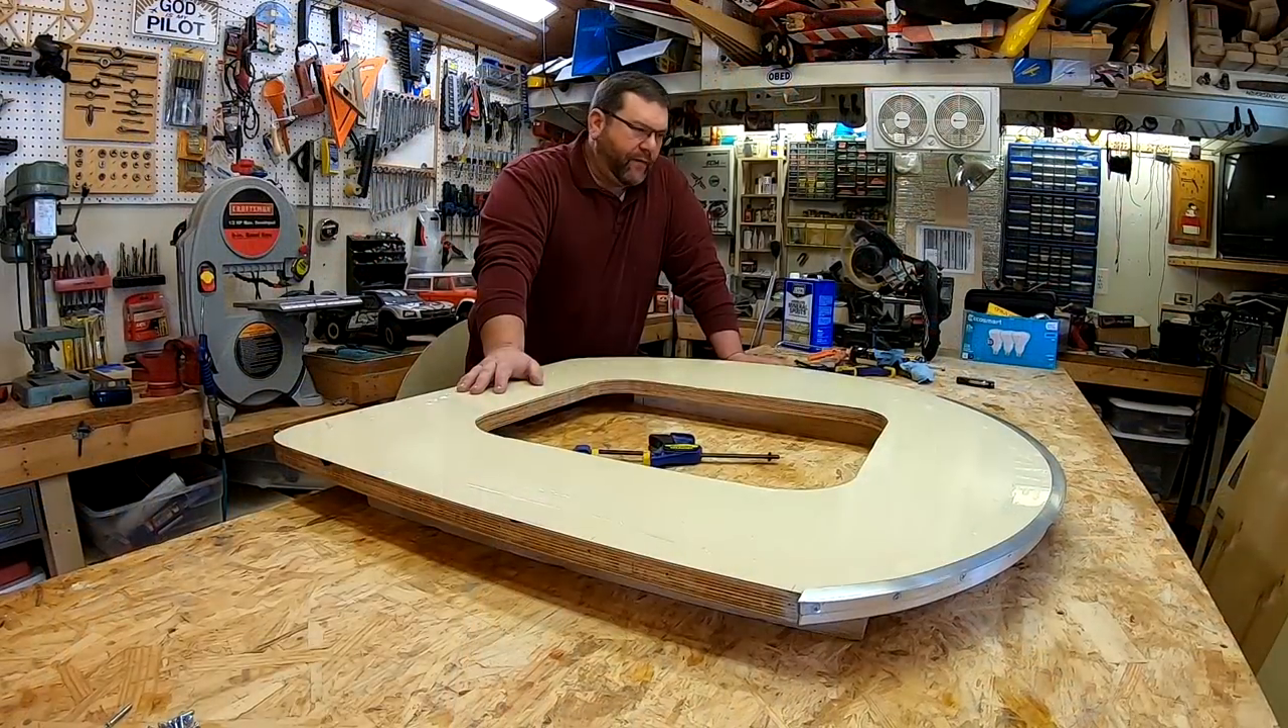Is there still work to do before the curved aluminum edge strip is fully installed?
No.